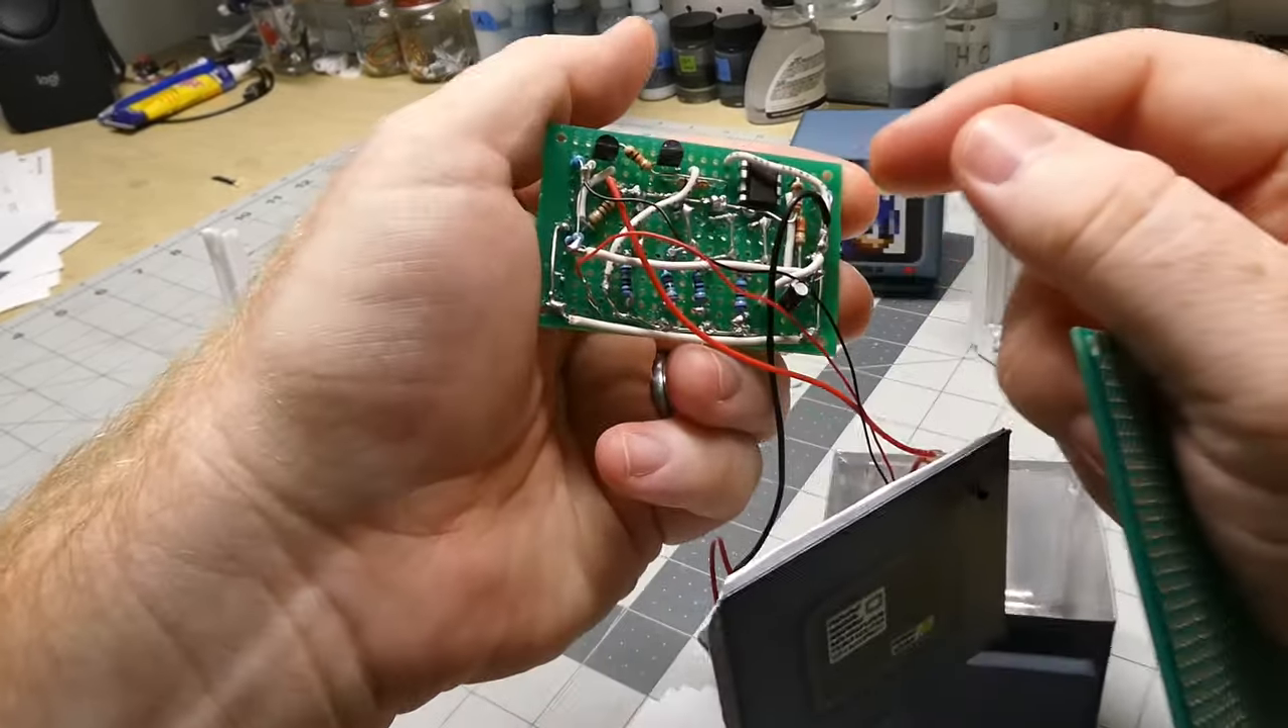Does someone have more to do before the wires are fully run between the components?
No.